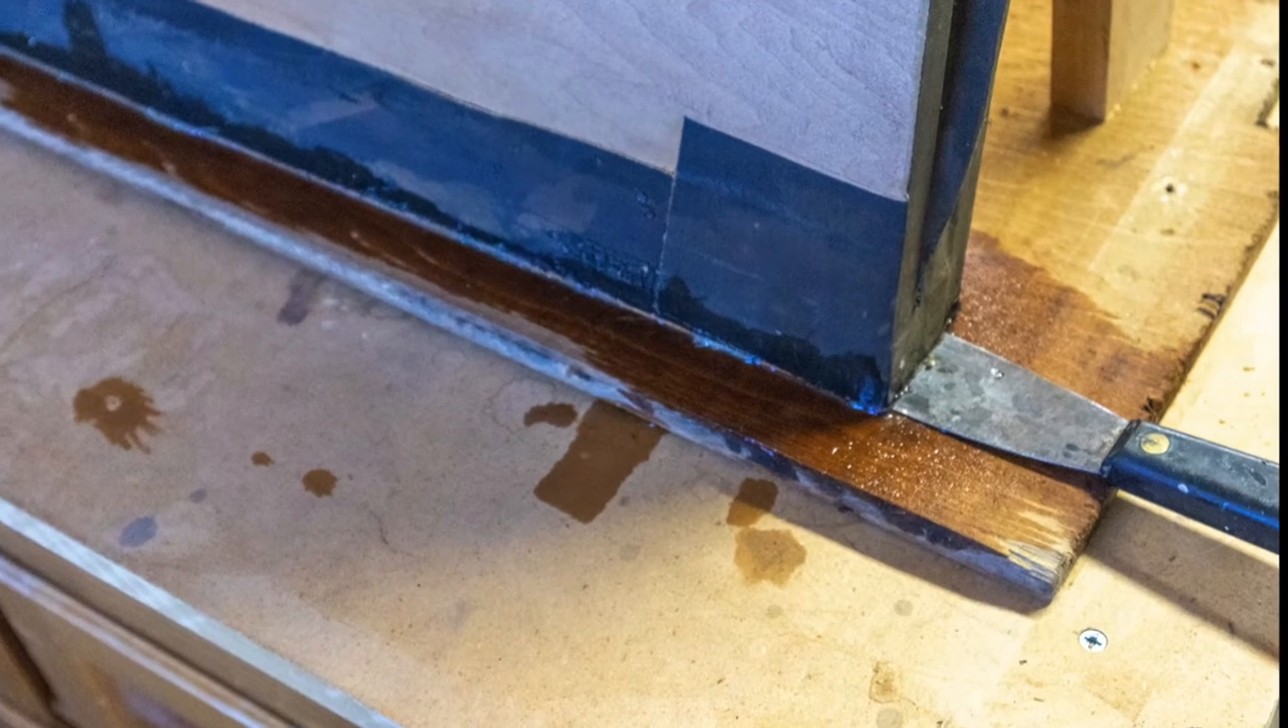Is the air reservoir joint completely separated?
No.